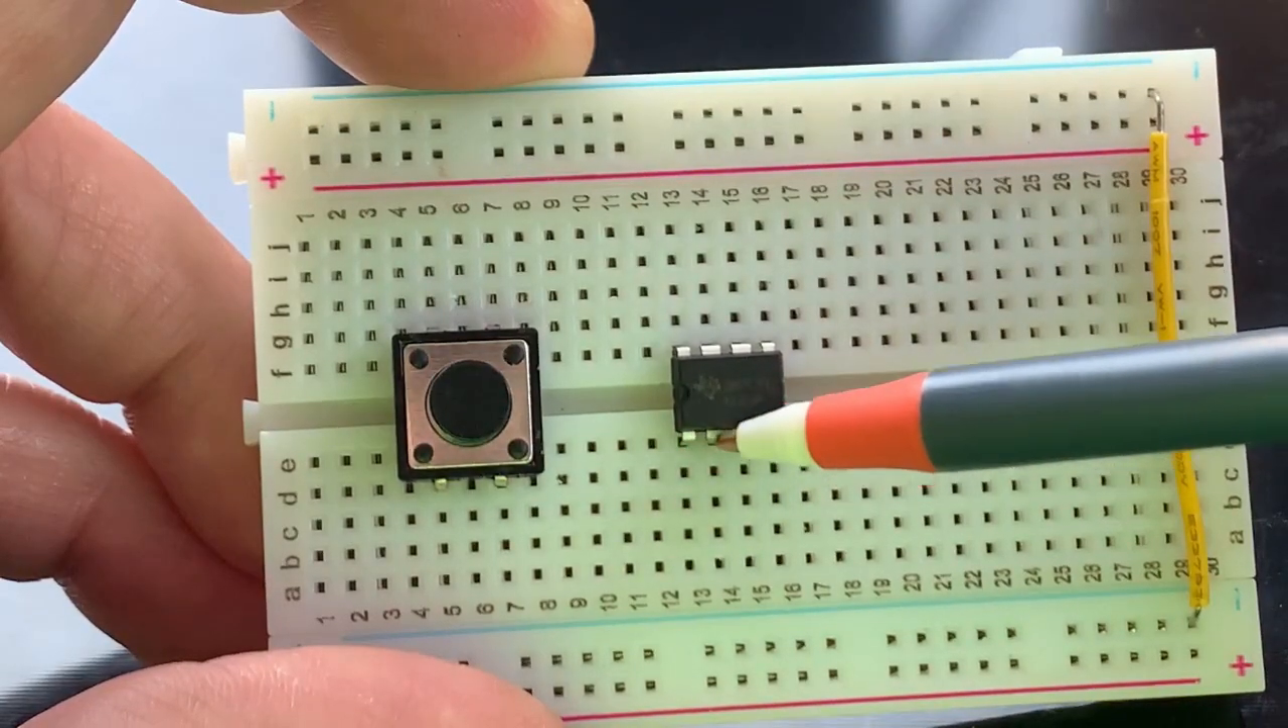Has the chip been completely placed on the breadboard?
Yes.